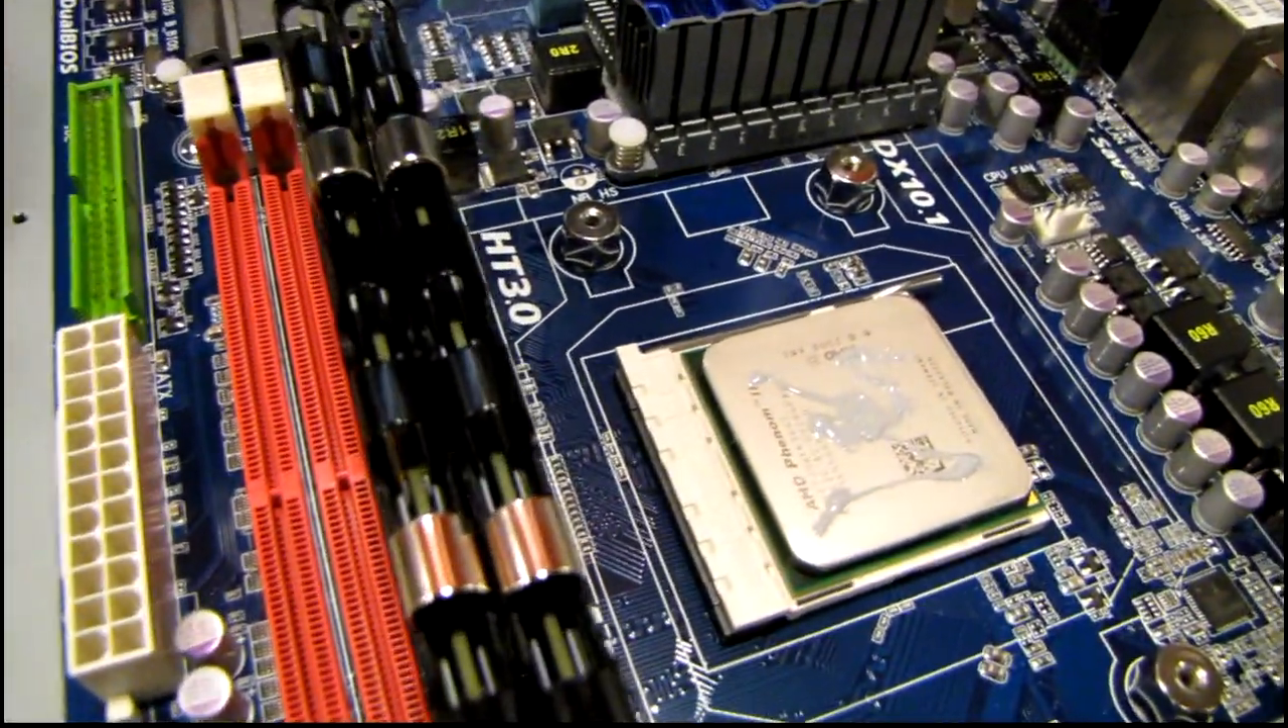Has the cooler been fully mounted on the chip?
No.